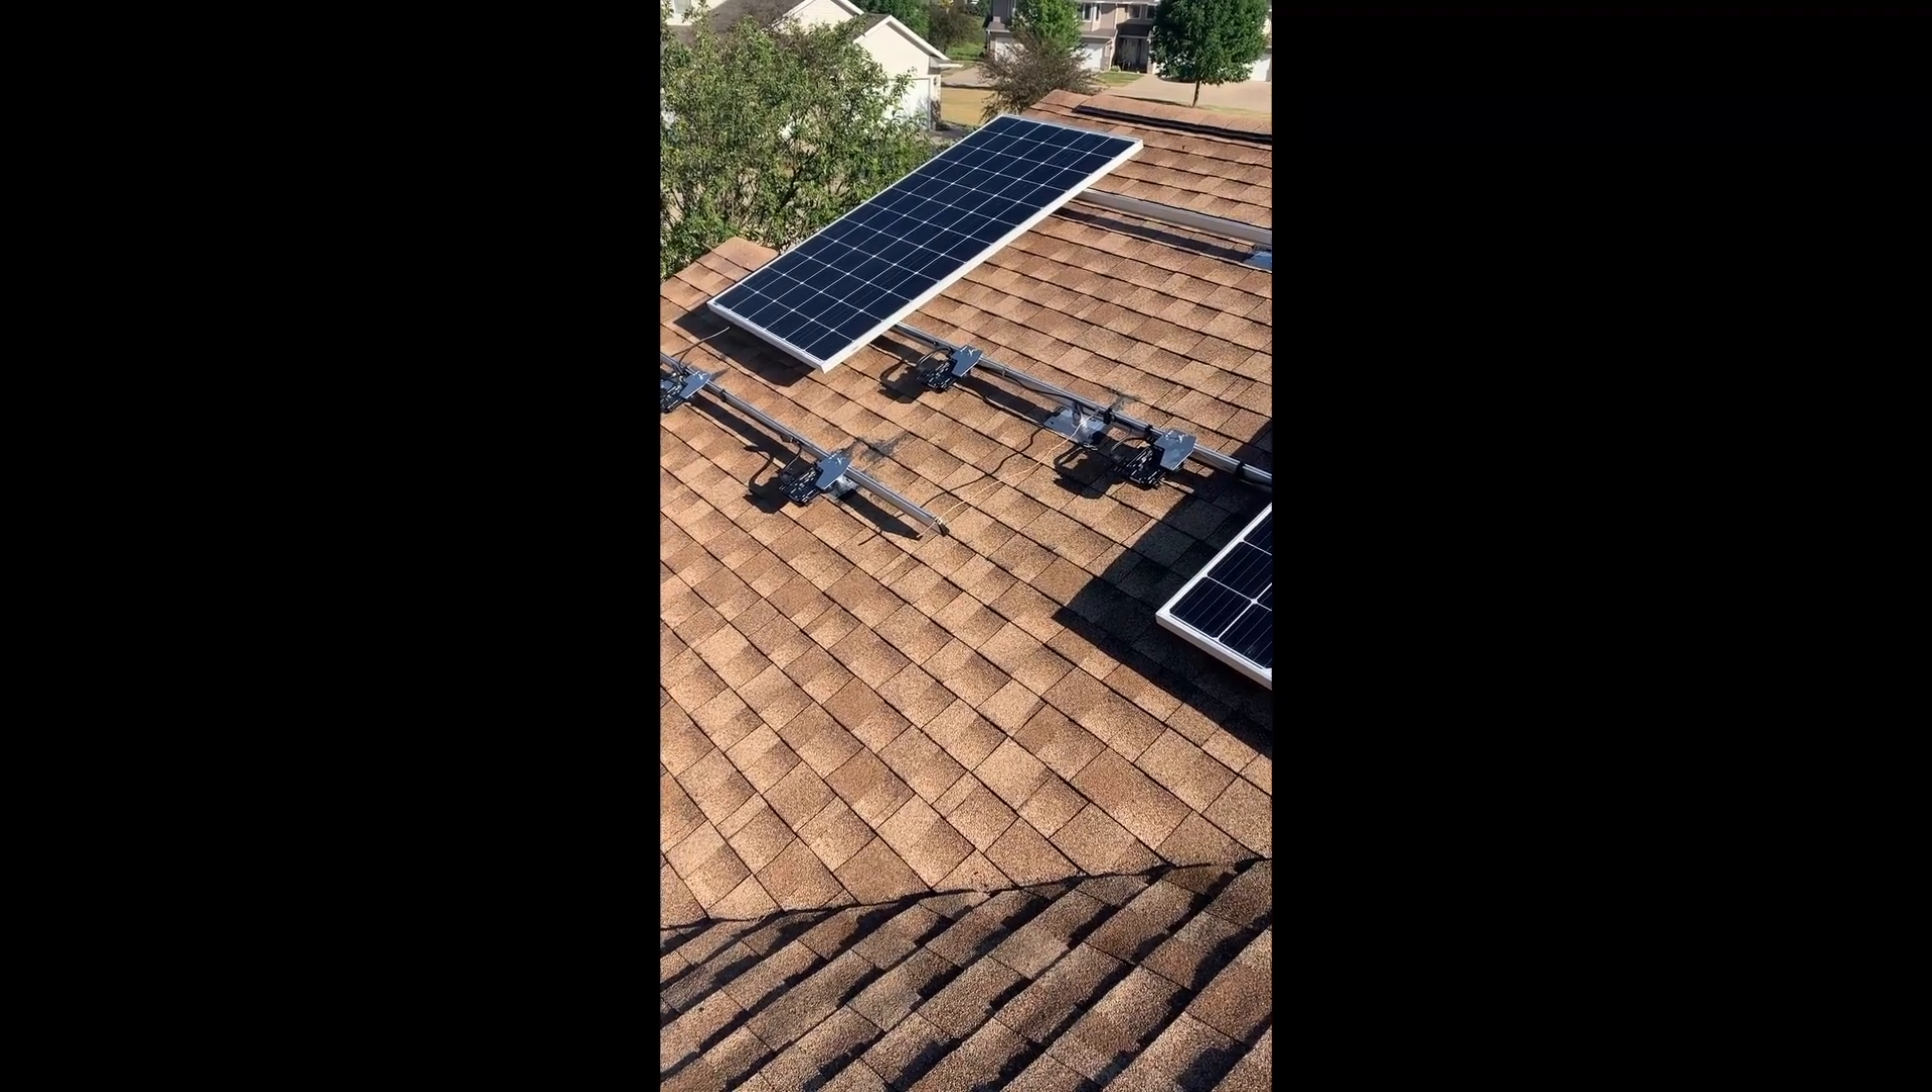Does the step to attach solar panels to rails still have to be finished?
Yes.